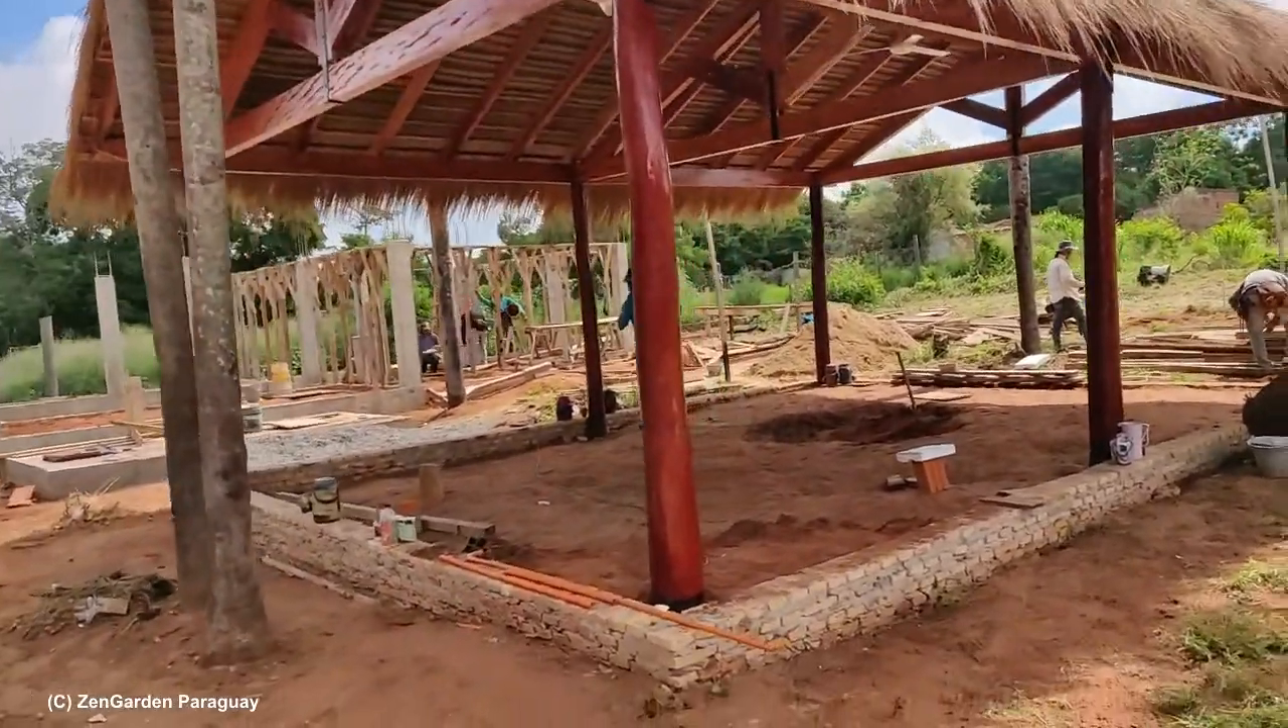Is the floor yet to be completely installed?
Yes.